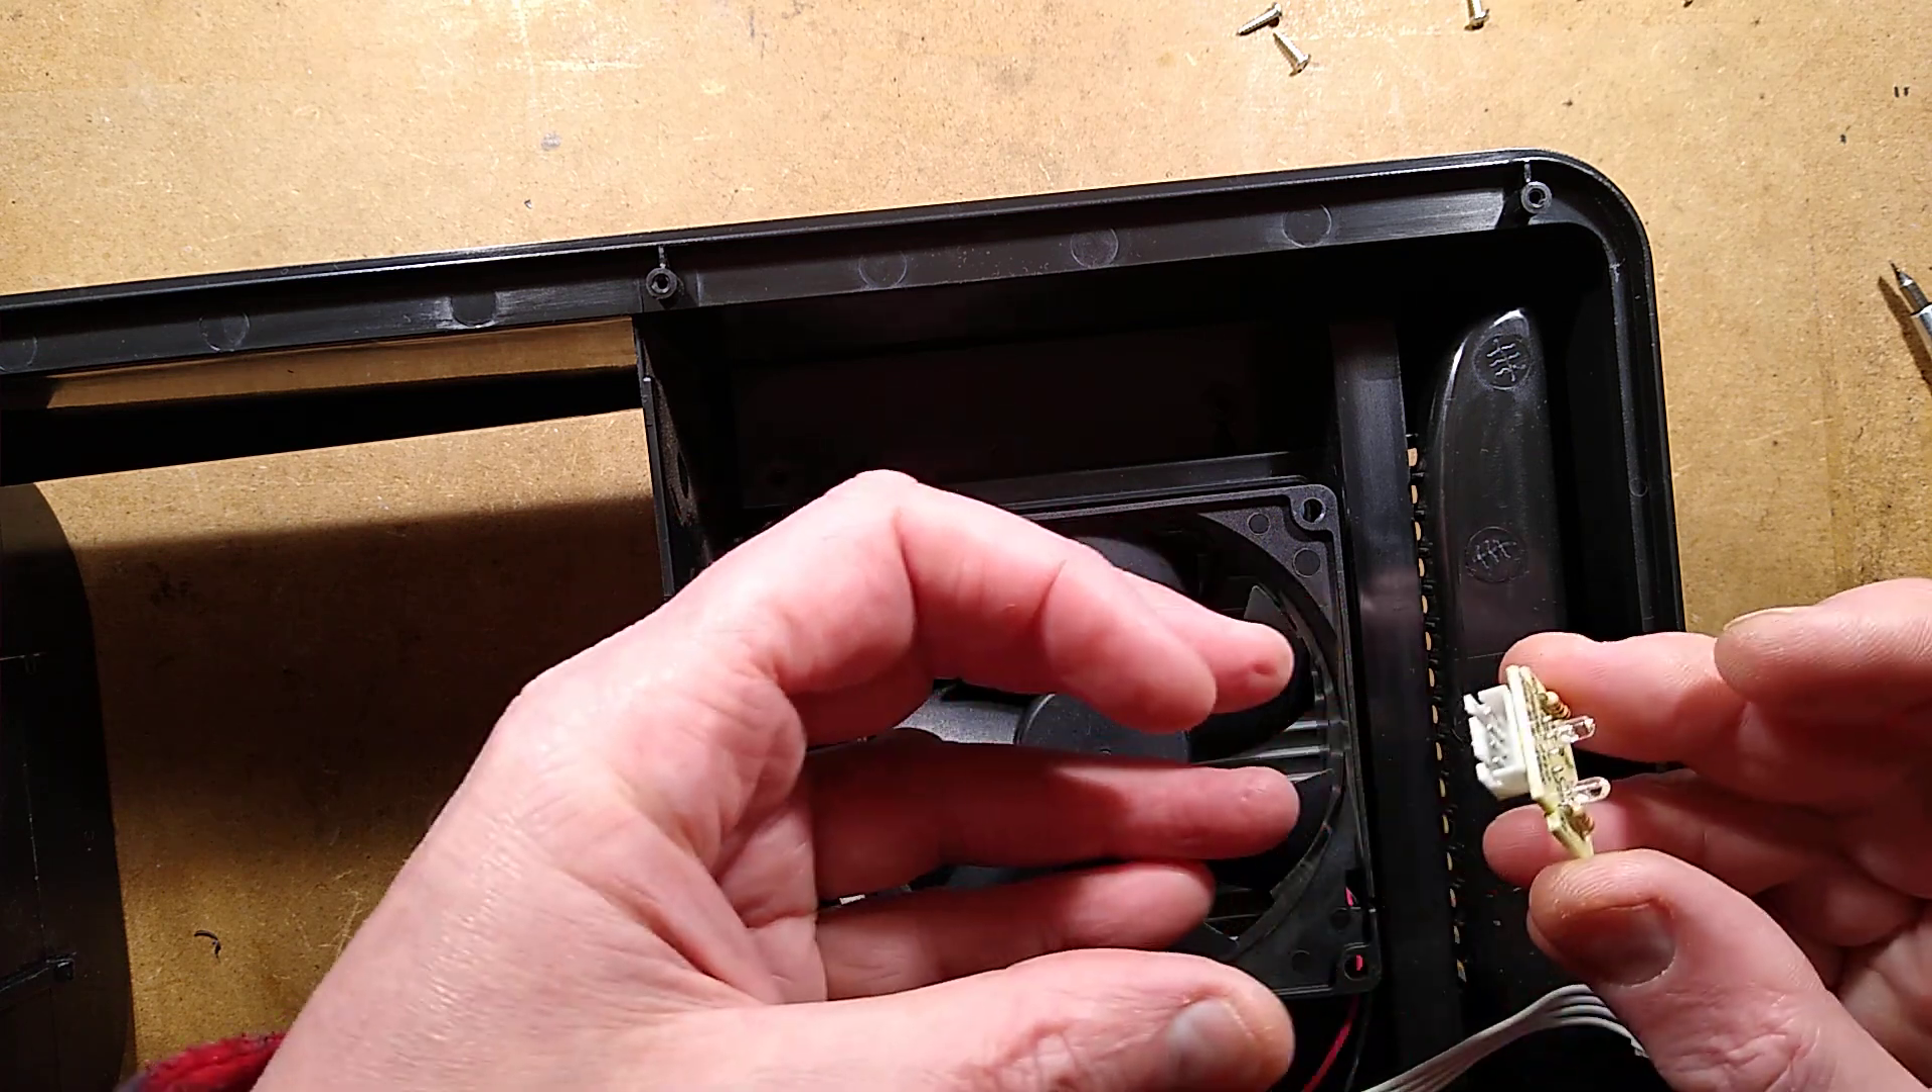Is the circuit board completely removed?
Yes.